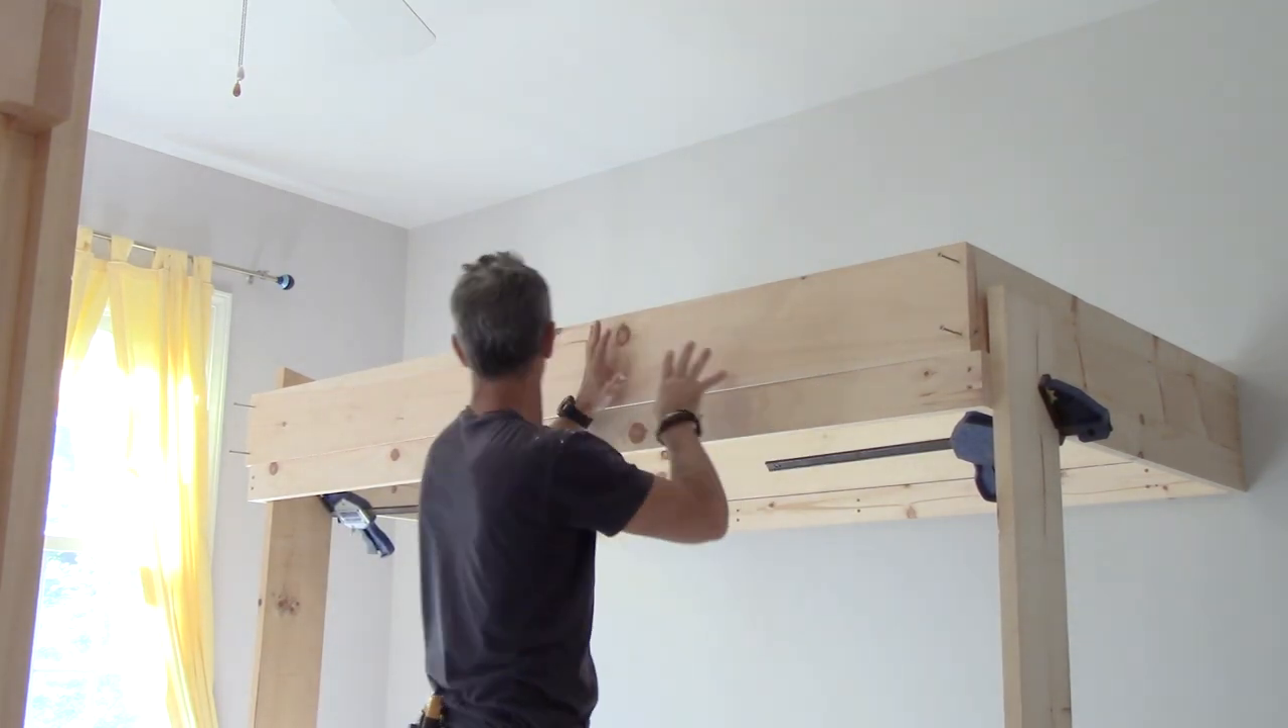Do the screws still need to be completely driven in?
Yes.